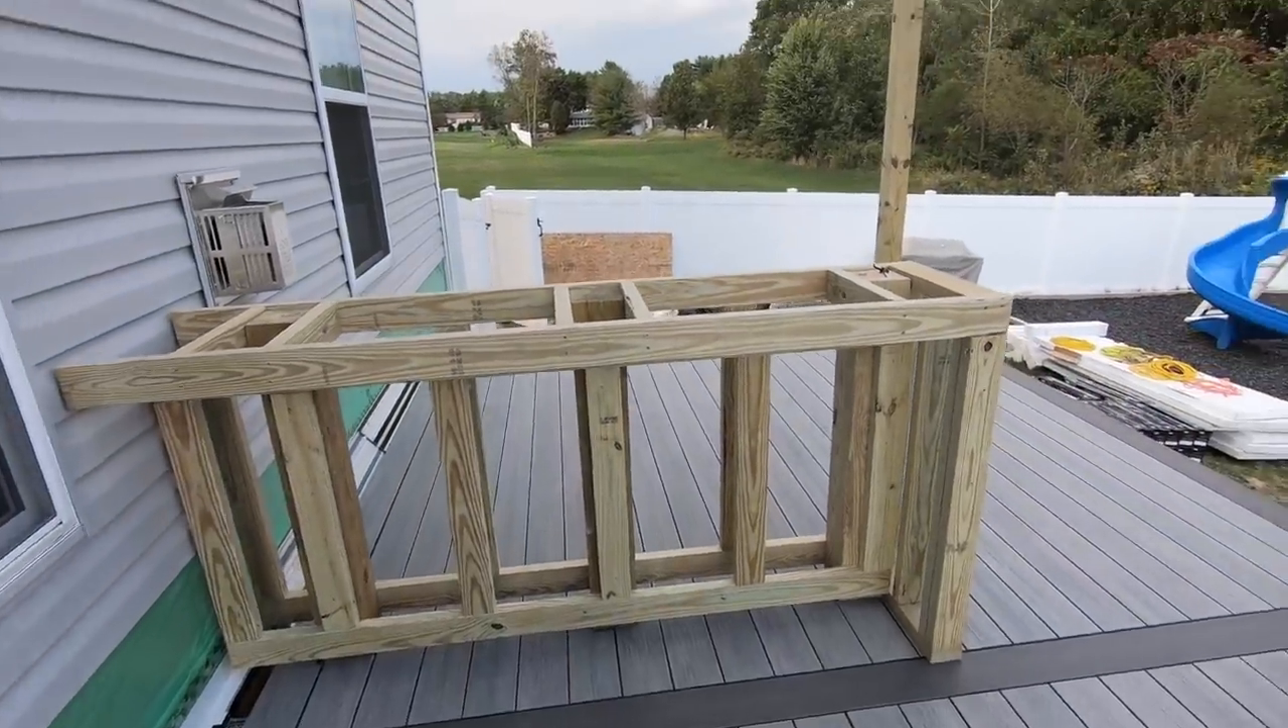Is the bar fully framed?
Yes.